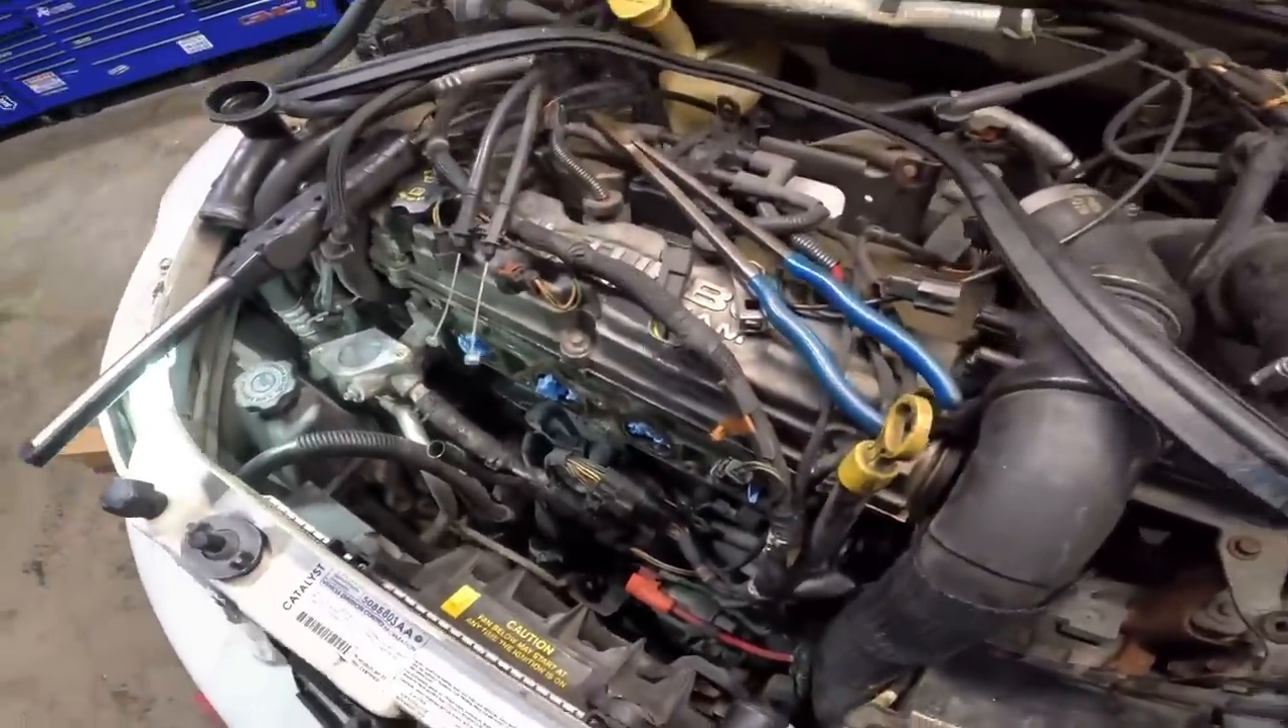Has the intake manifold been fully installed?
No.